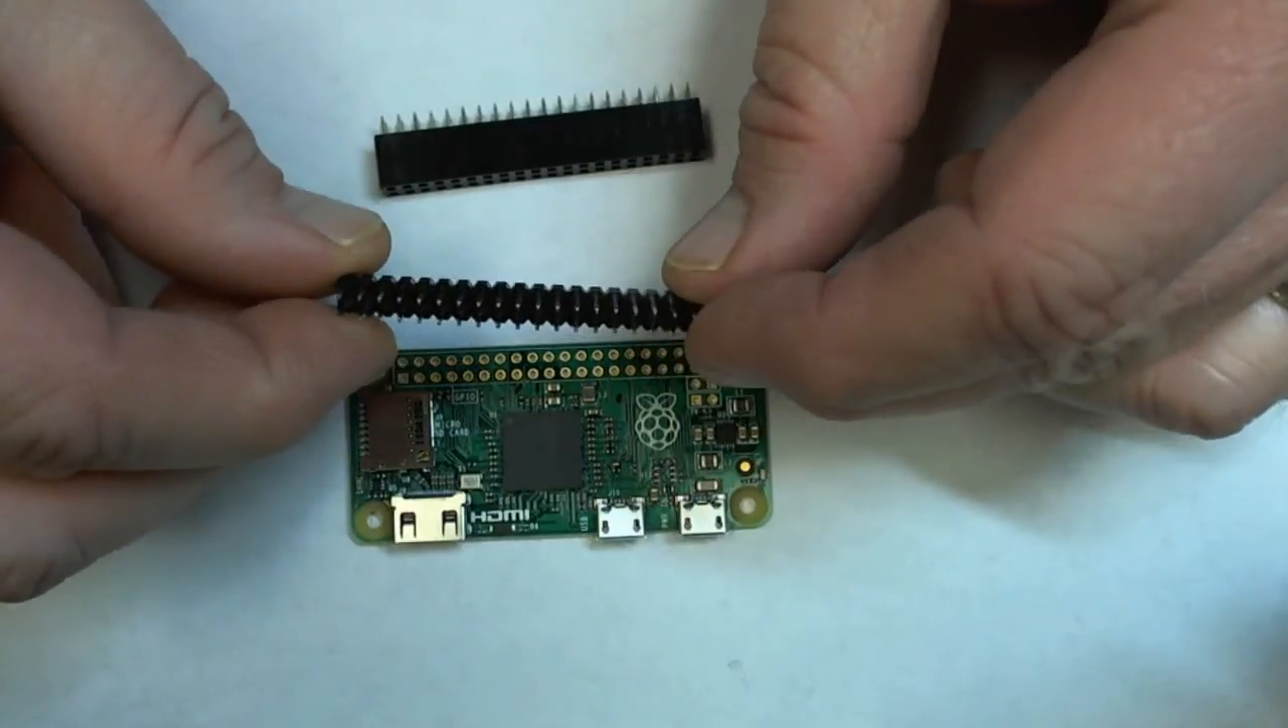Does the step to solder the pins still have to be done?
Yes.